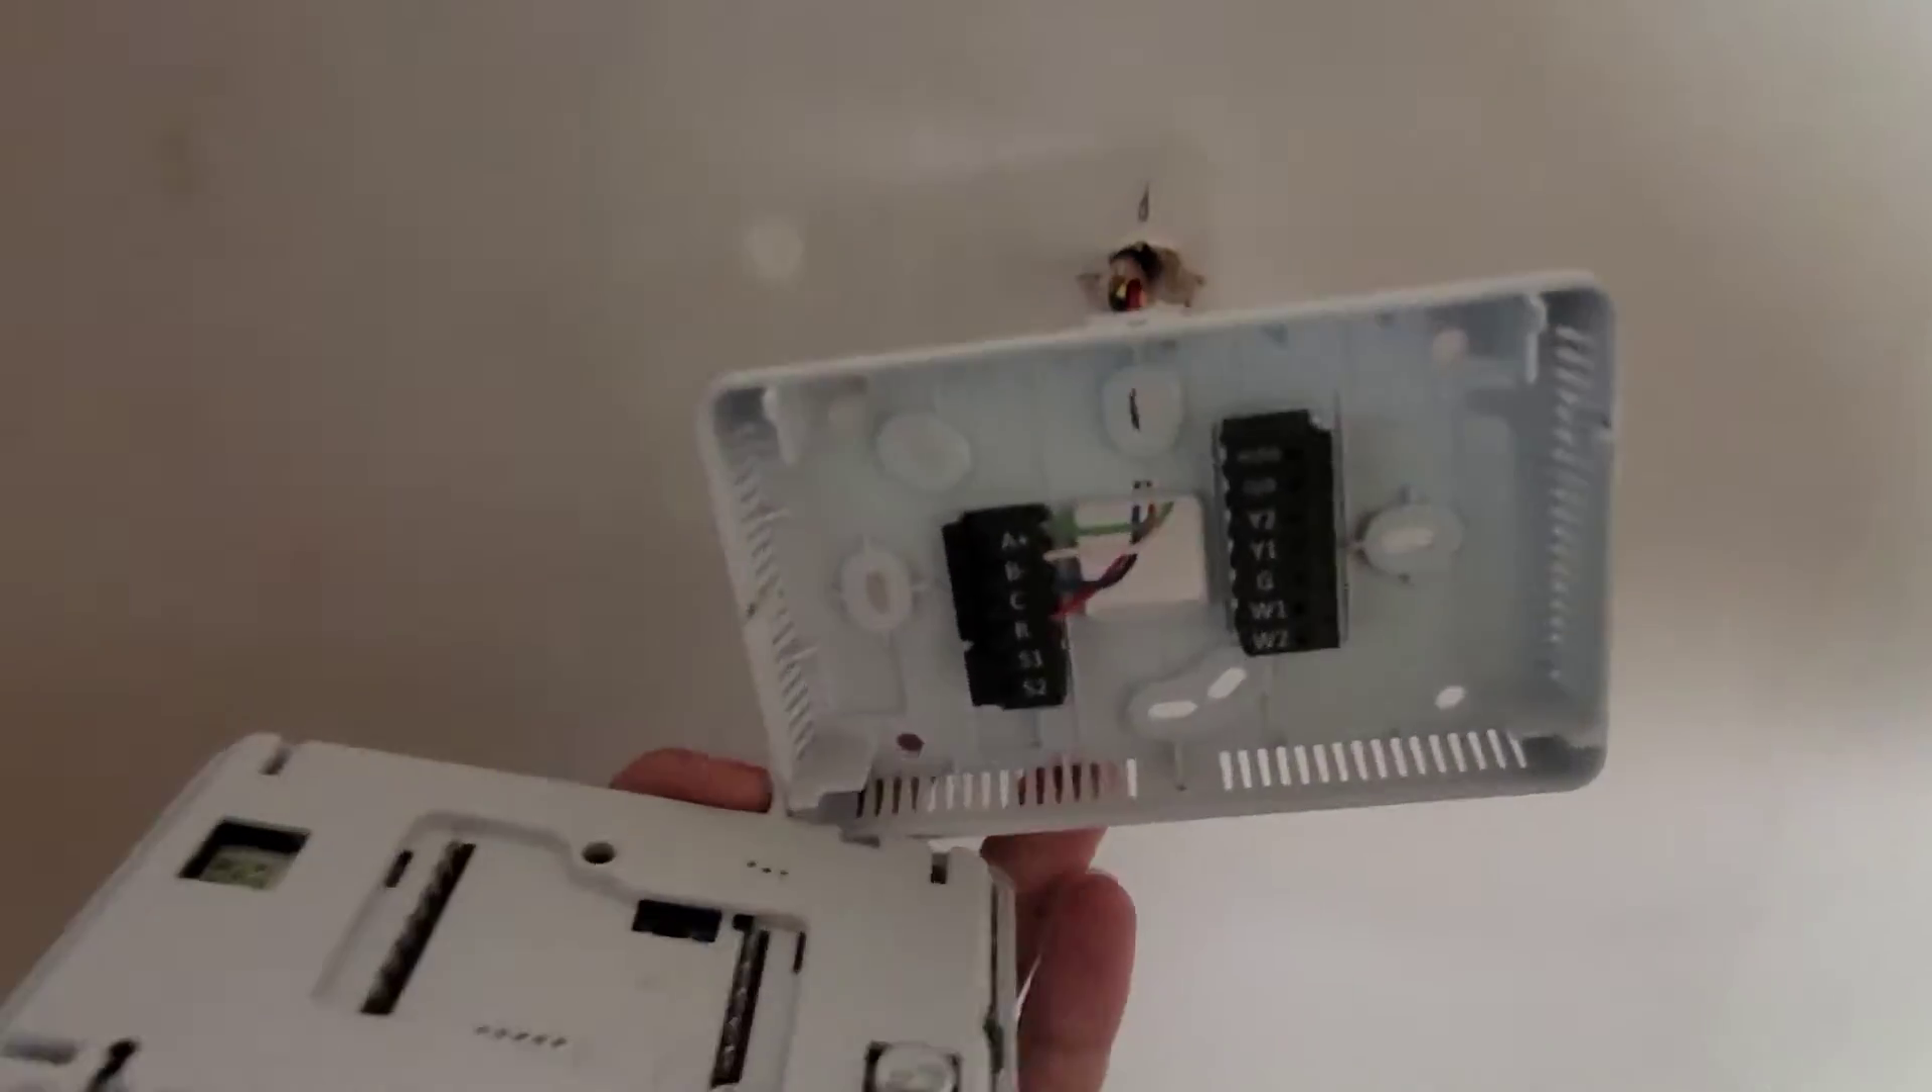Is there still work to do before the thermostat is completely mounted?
Yes.